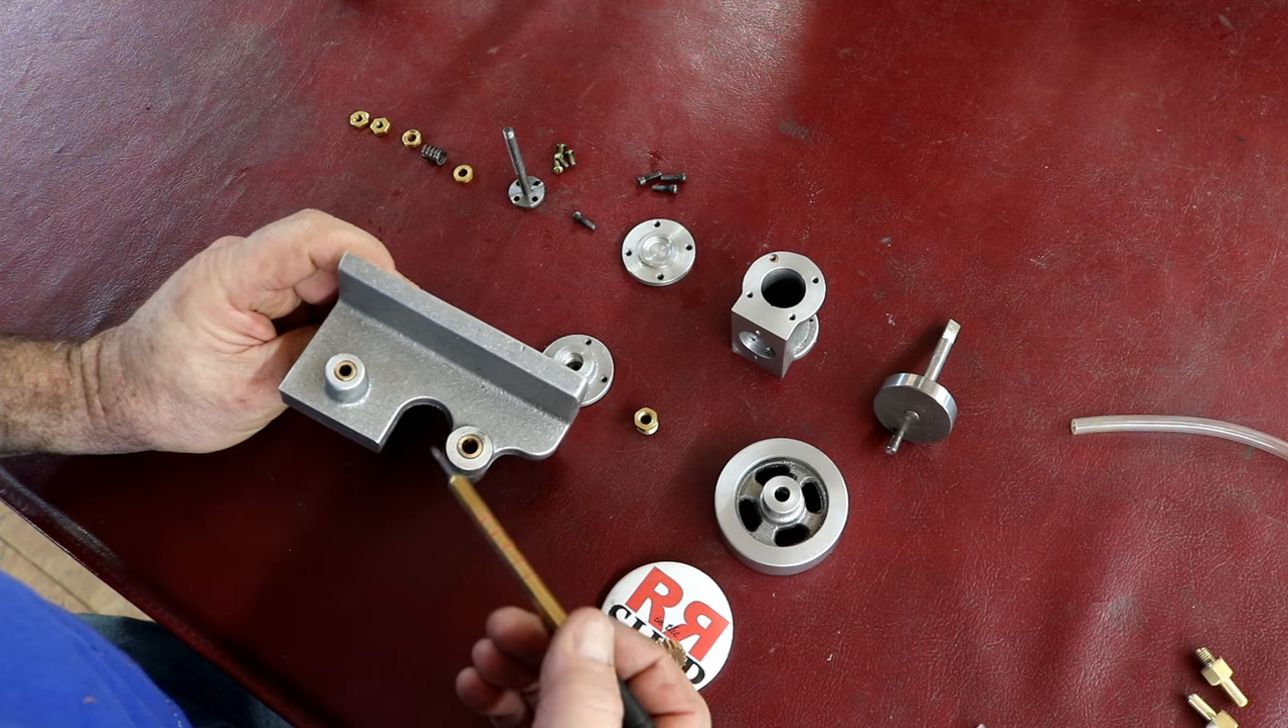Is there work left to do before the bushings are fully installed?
No.